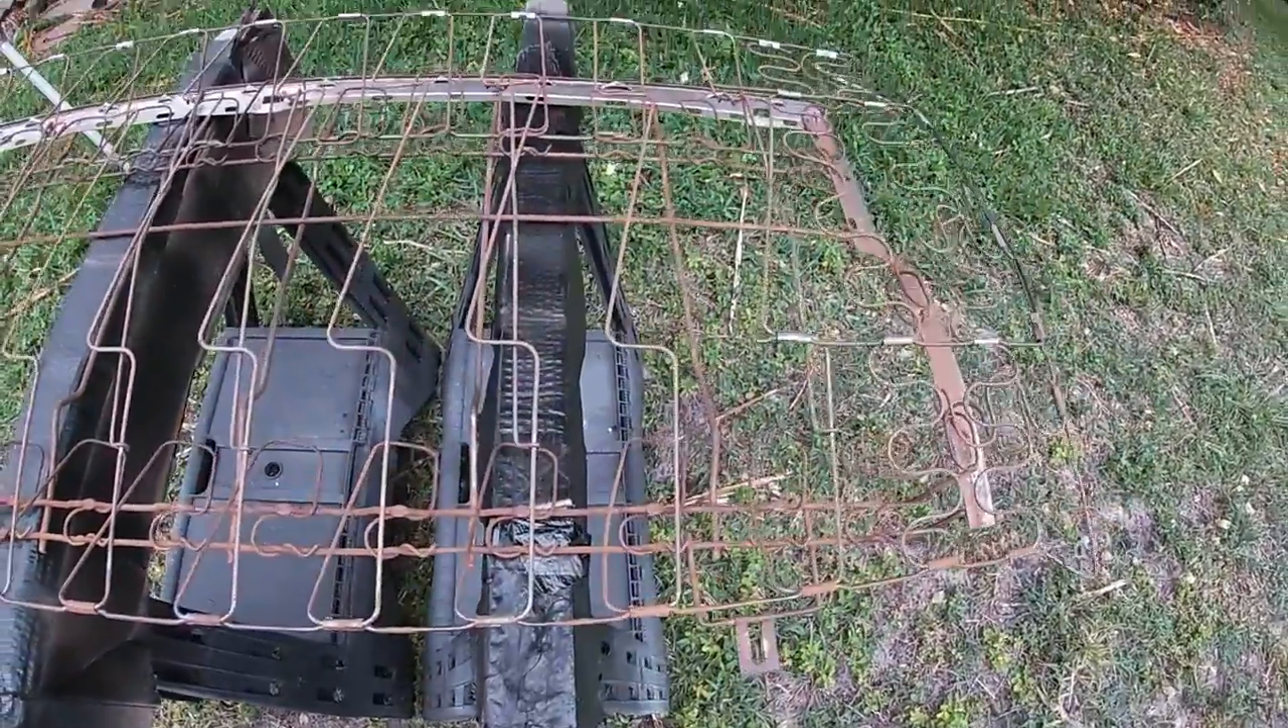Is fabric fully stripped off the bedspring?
Yes.